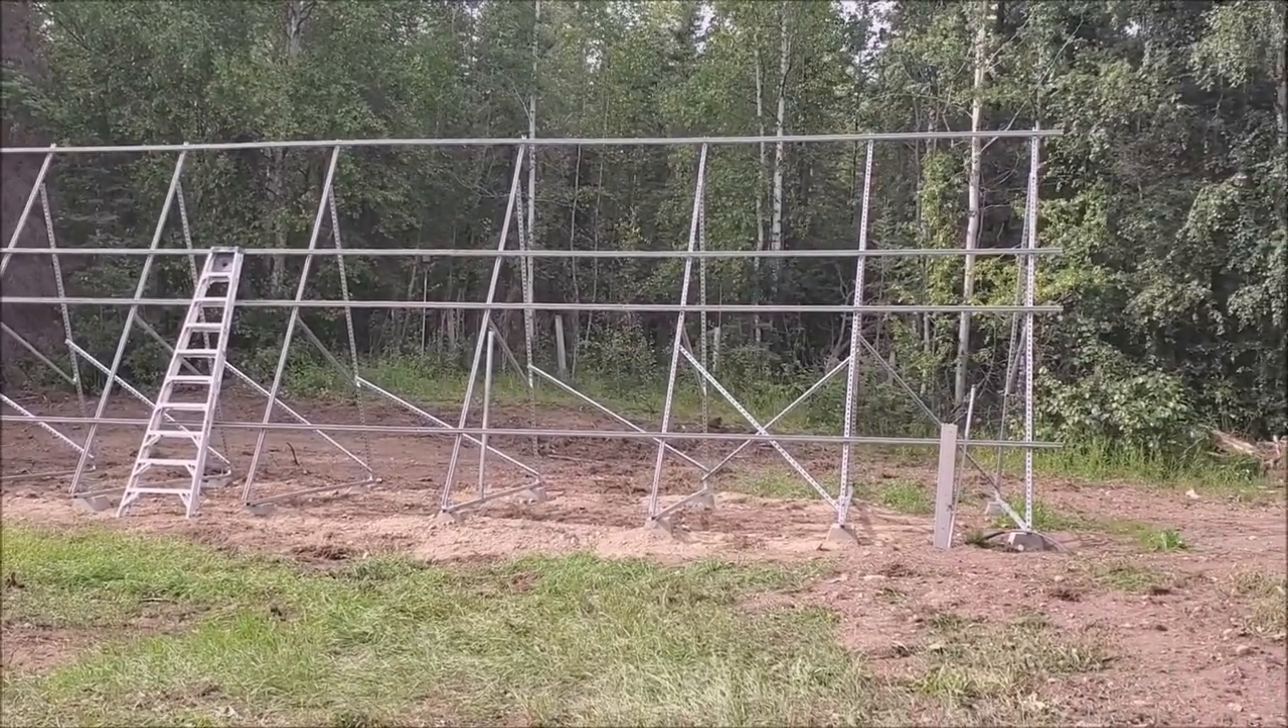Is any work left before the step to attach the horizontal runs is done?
No.